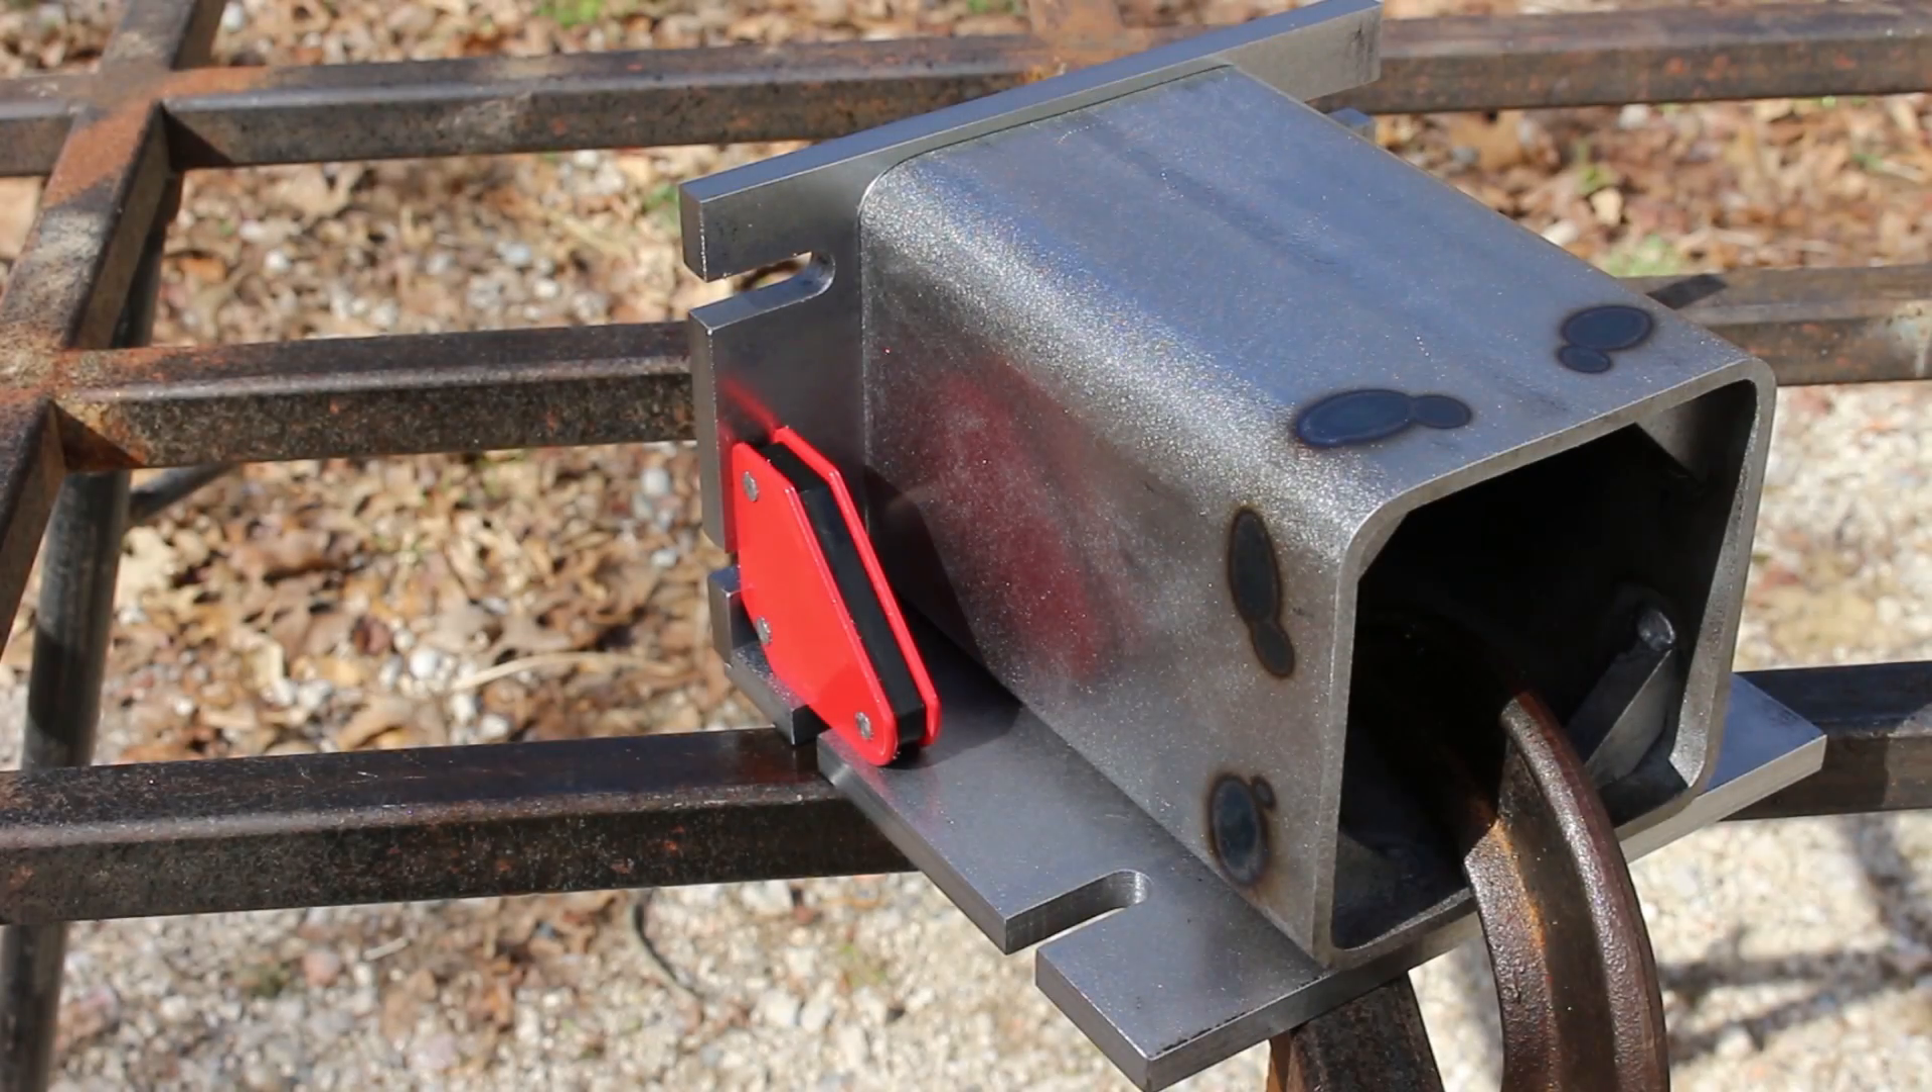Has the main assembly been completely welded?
No.